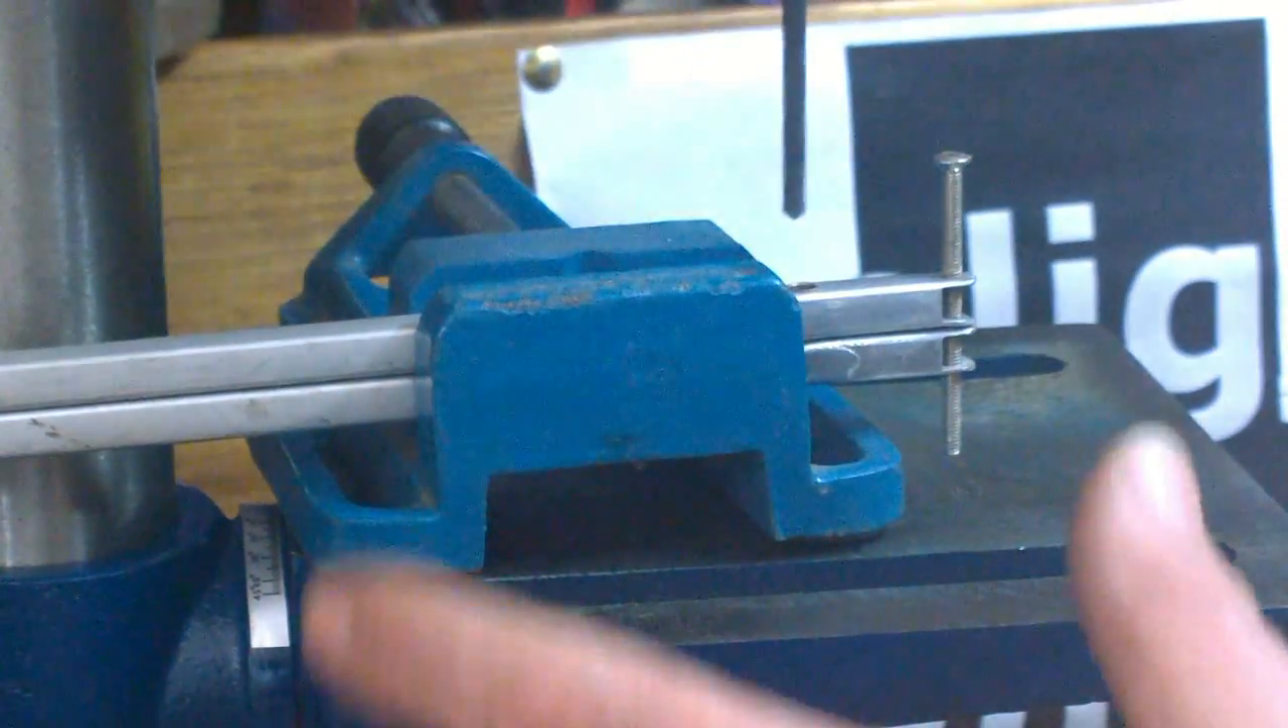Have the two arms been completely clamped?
Yes.